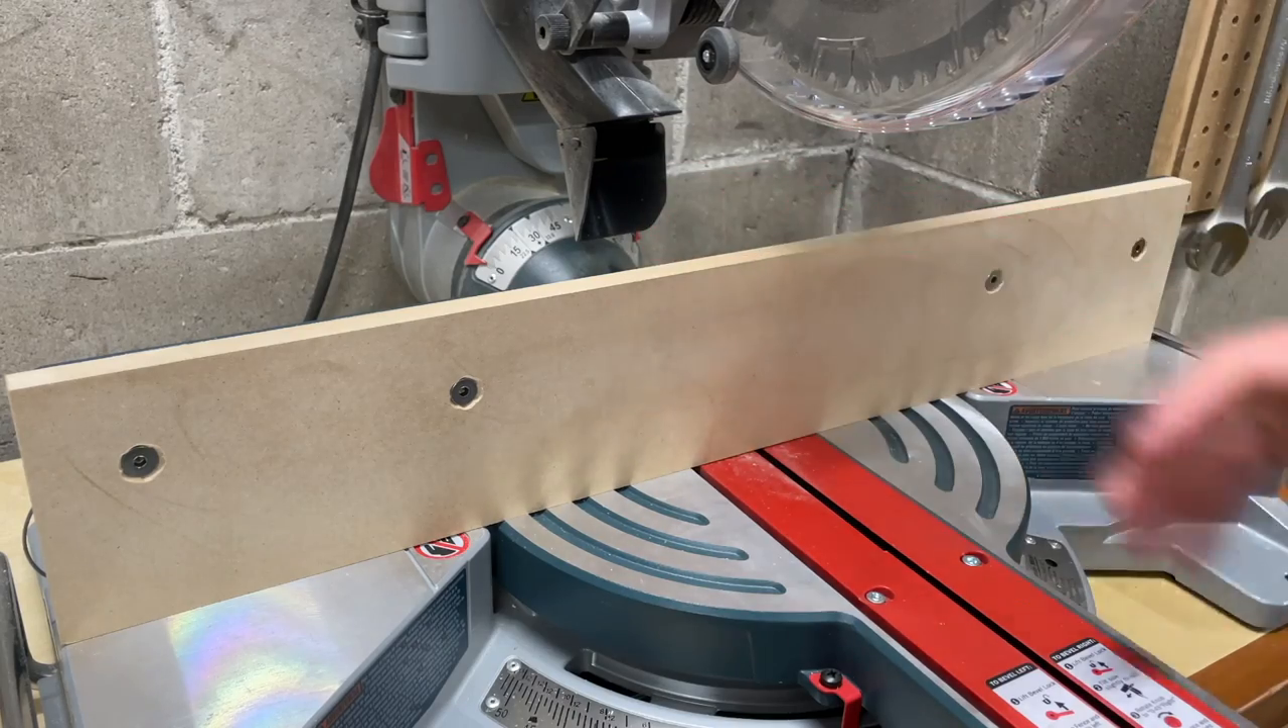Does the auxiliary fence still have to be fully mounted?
No.